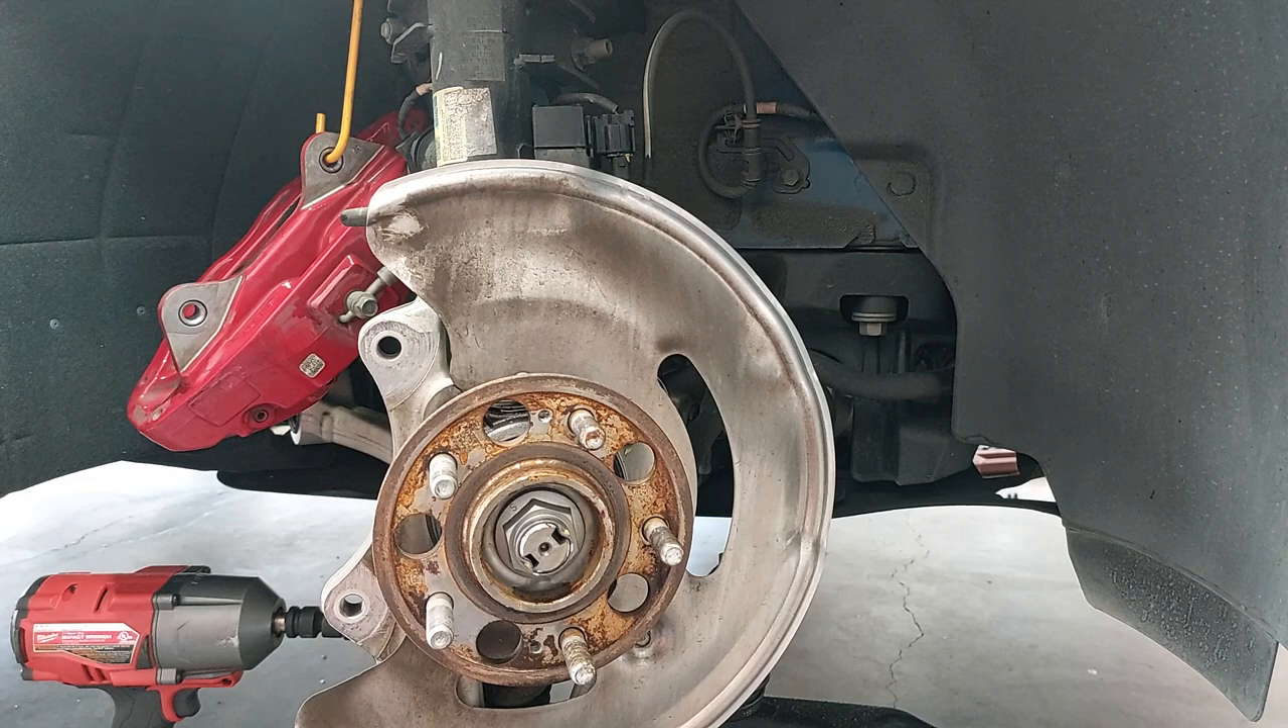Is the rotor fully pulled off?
Yes.